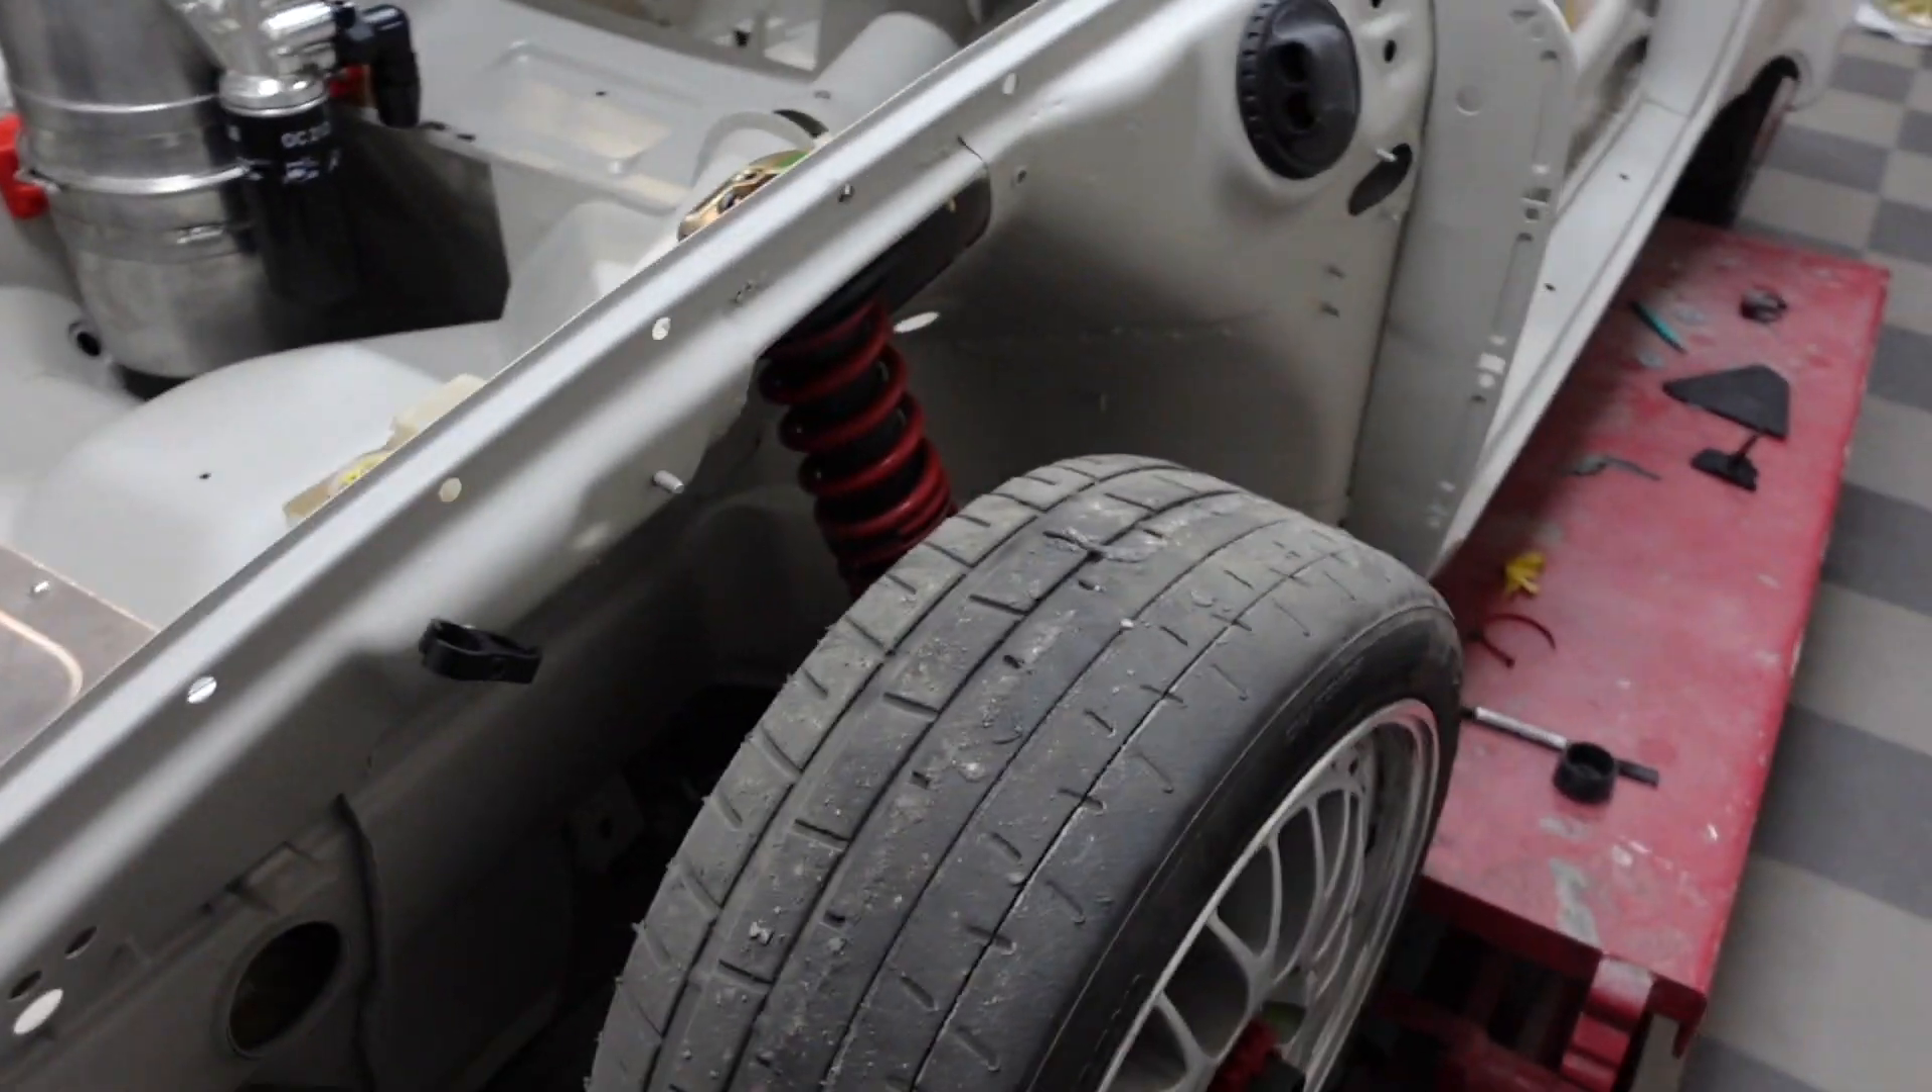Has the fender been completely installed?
No.